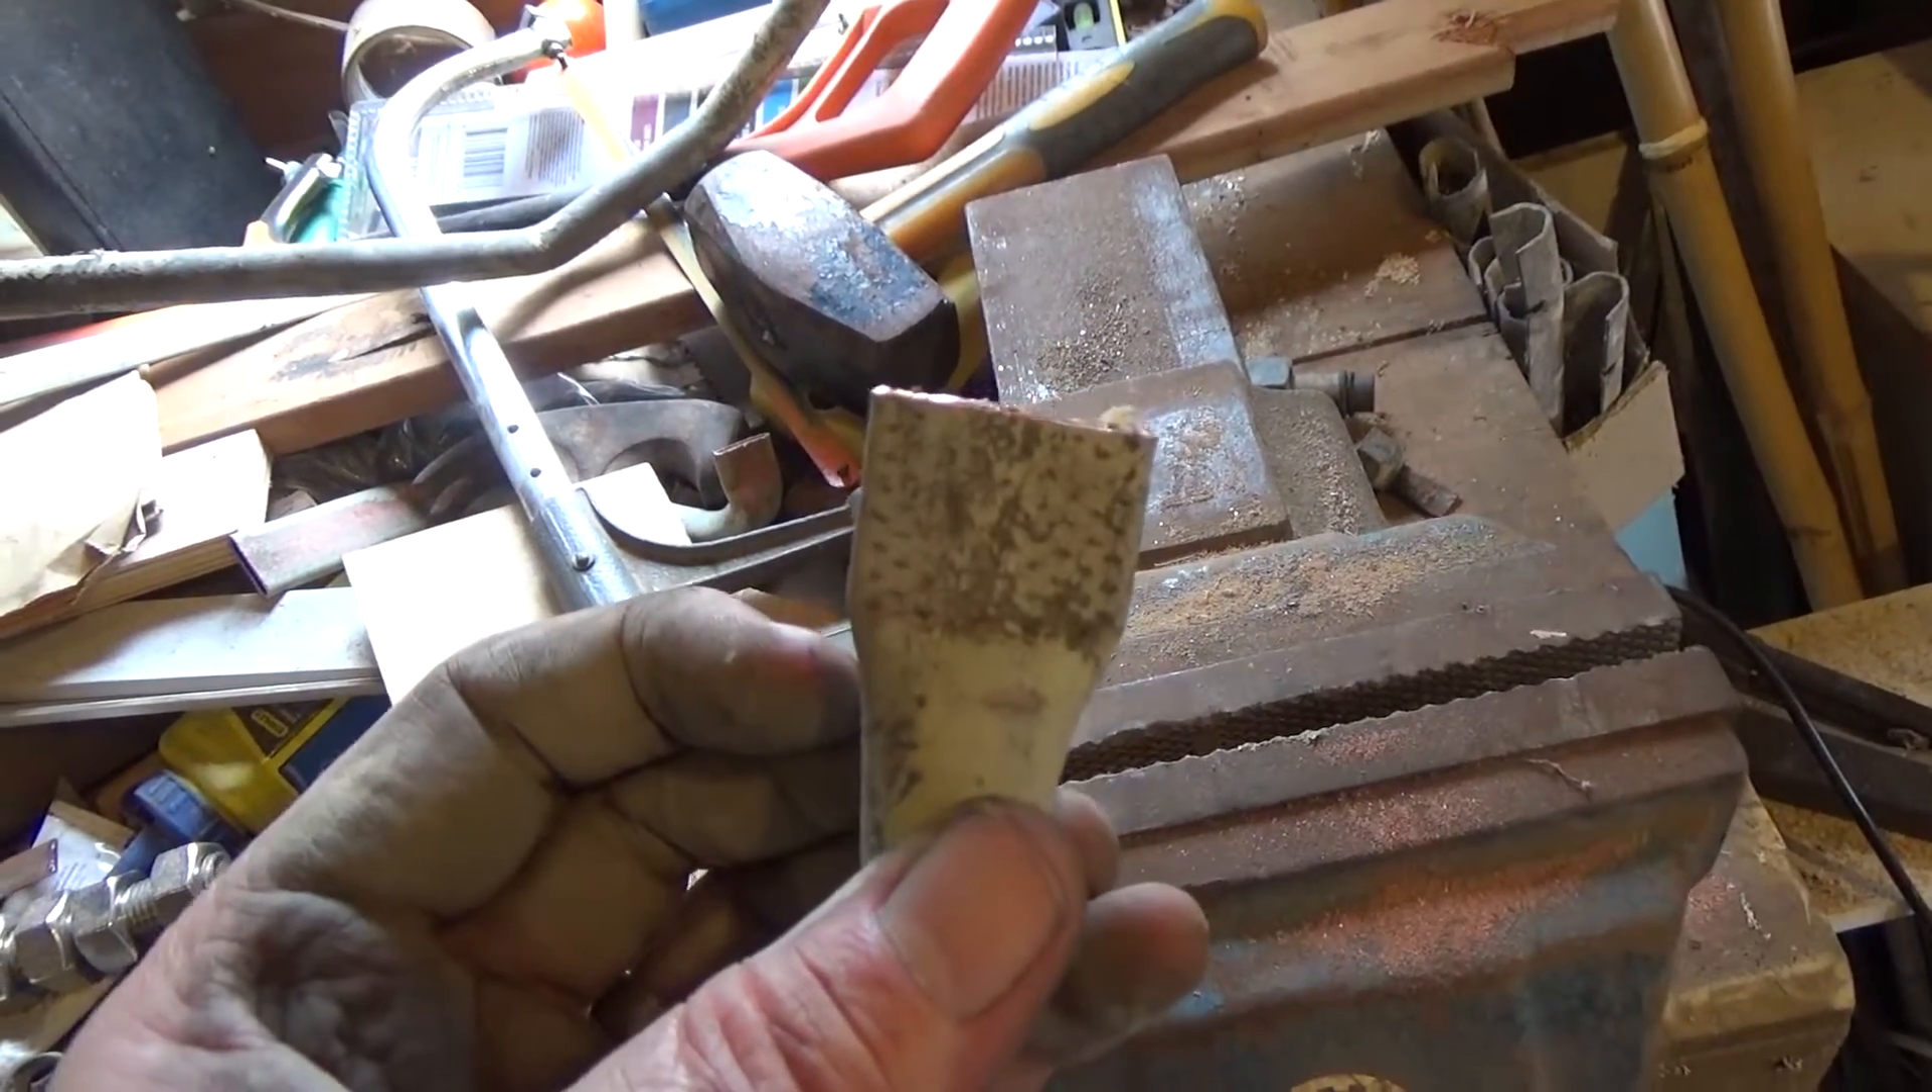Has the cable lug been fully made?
No.